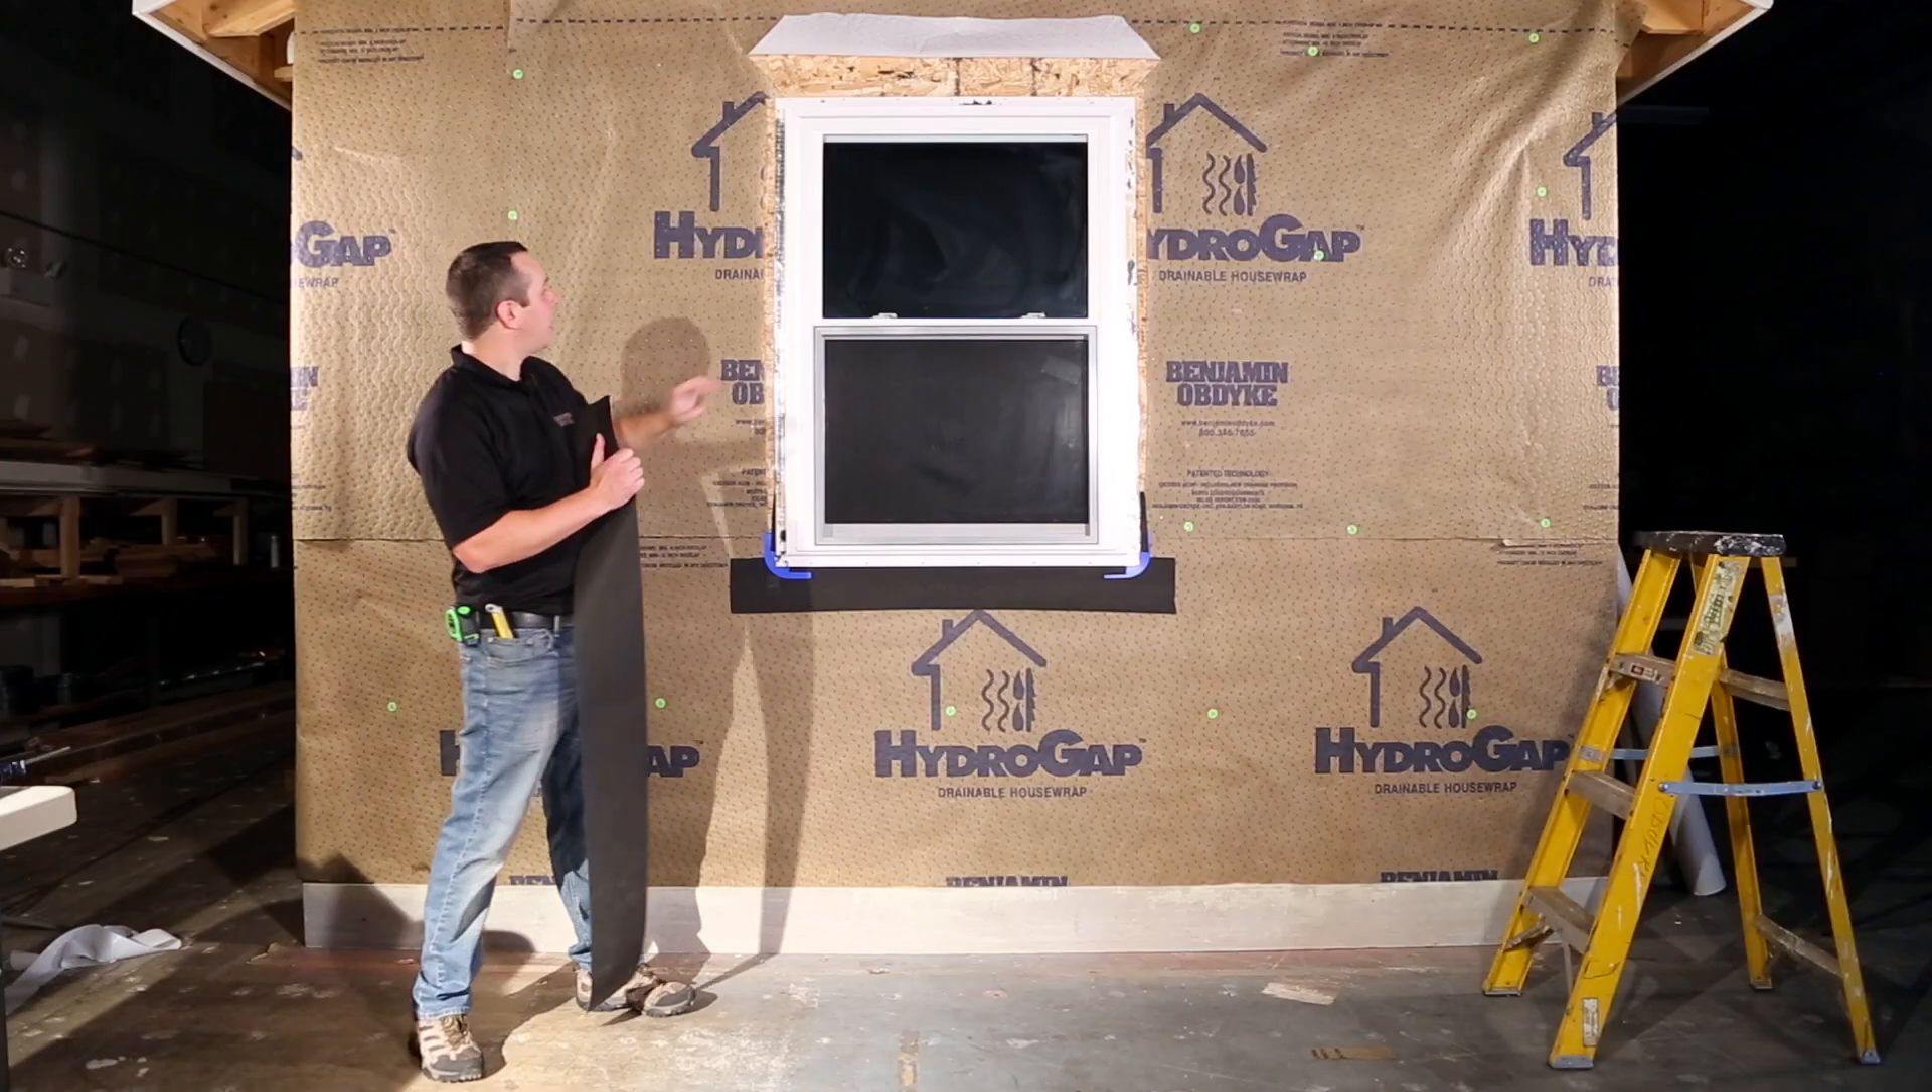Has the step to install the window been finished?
Yes.